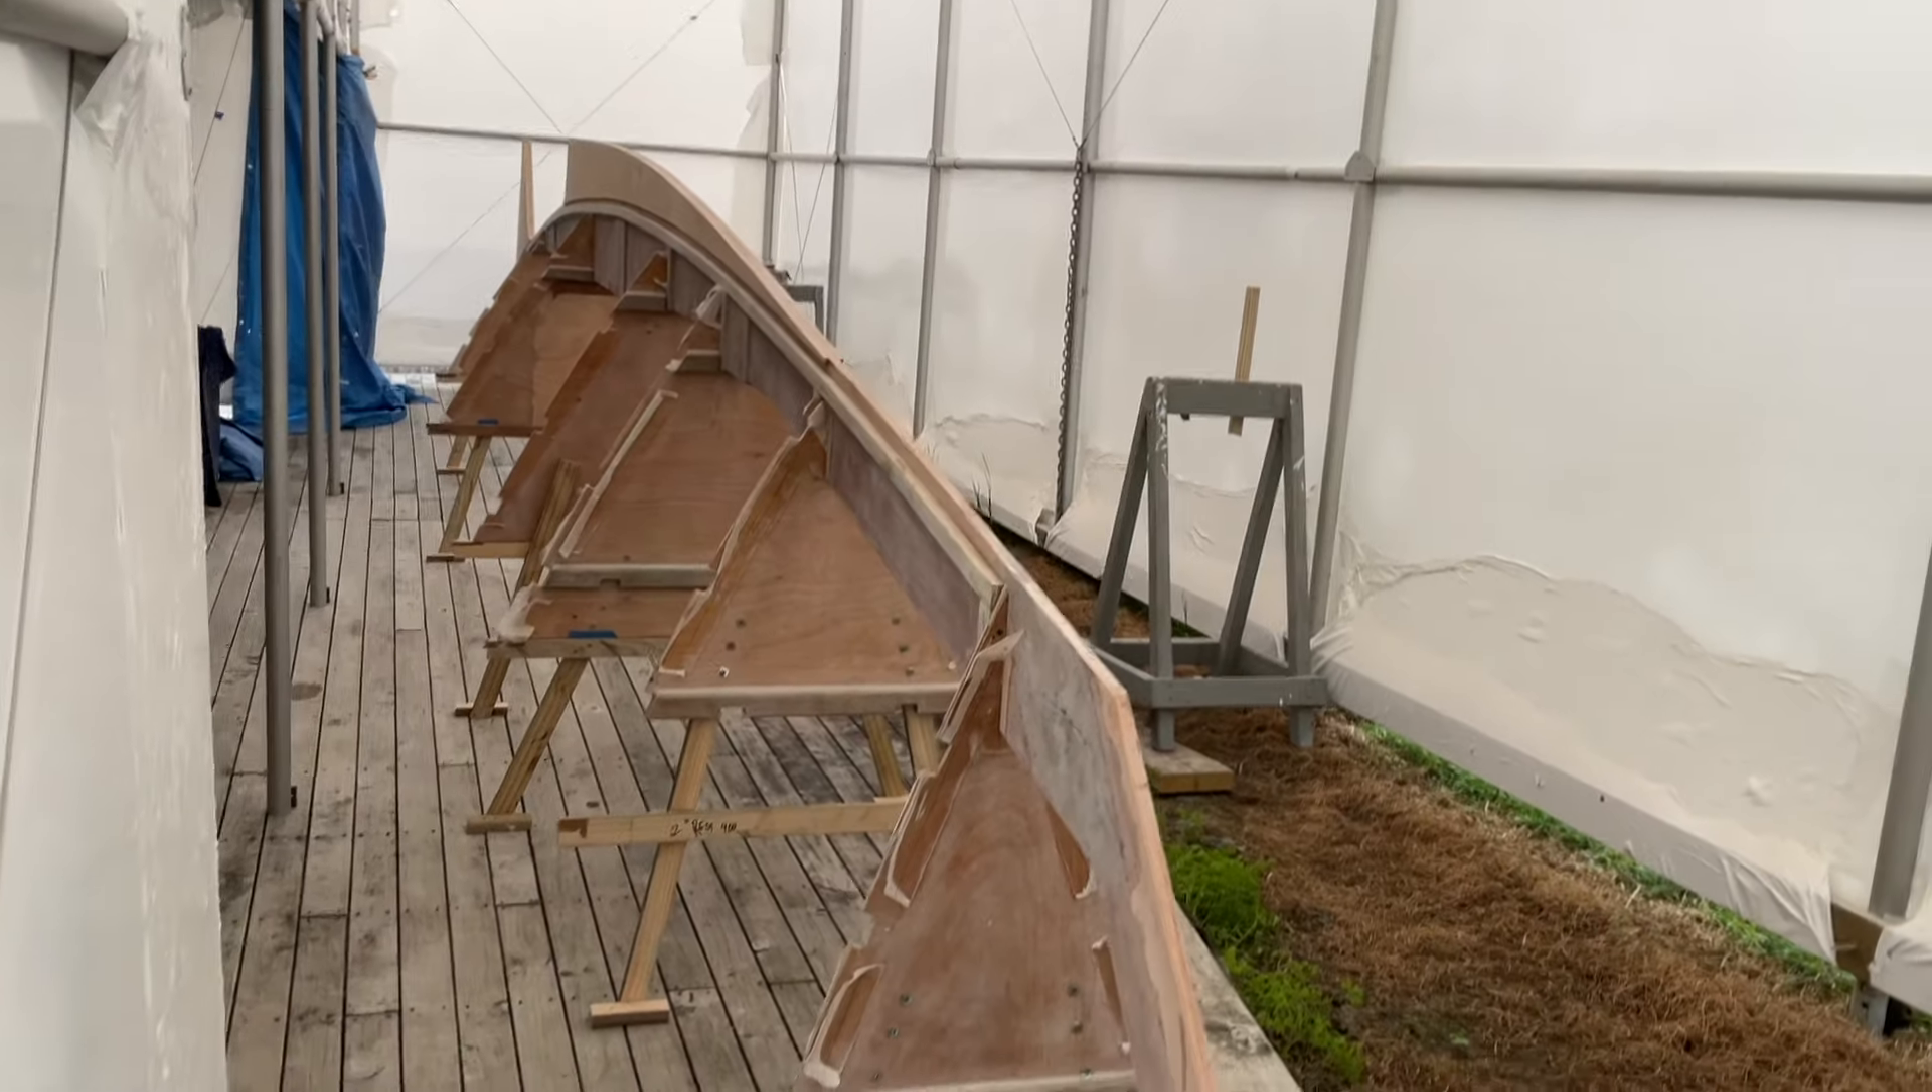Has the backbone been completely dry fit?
Yes.